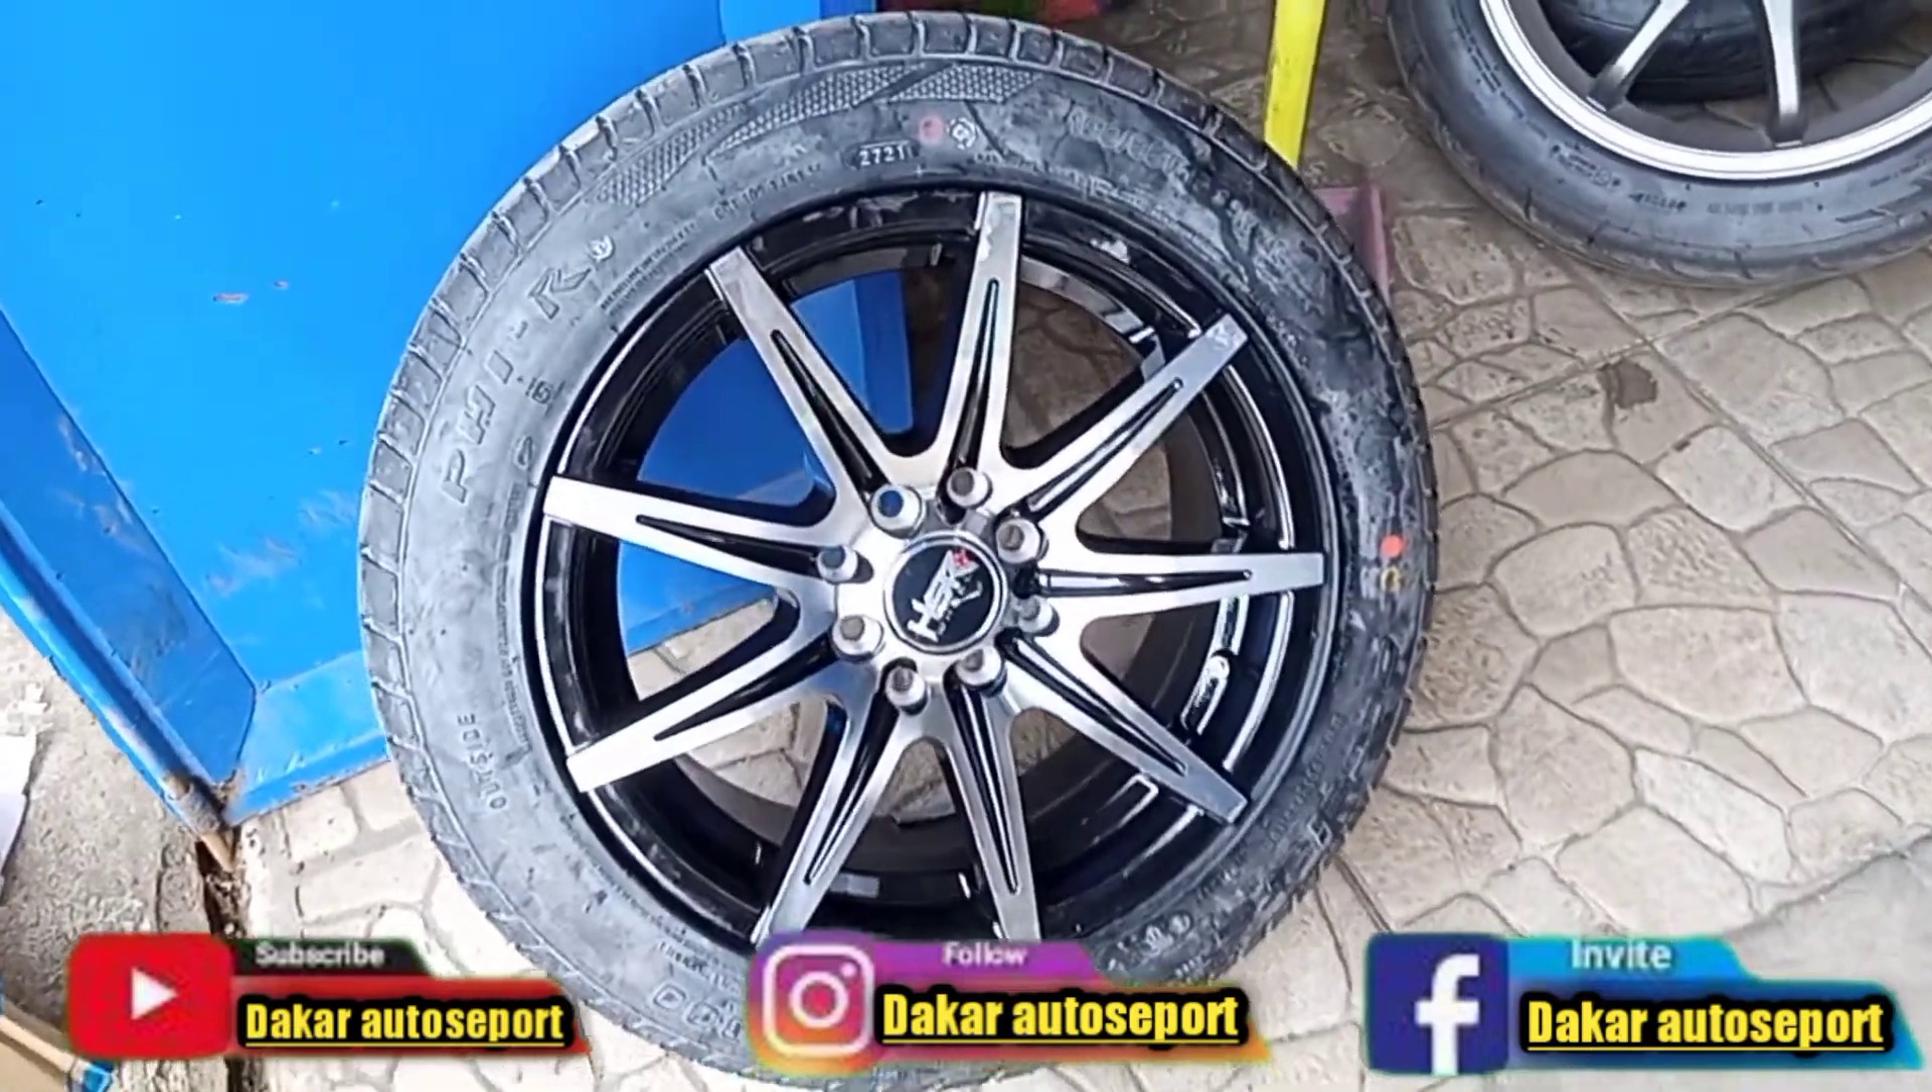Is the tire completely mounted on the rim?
Yes.